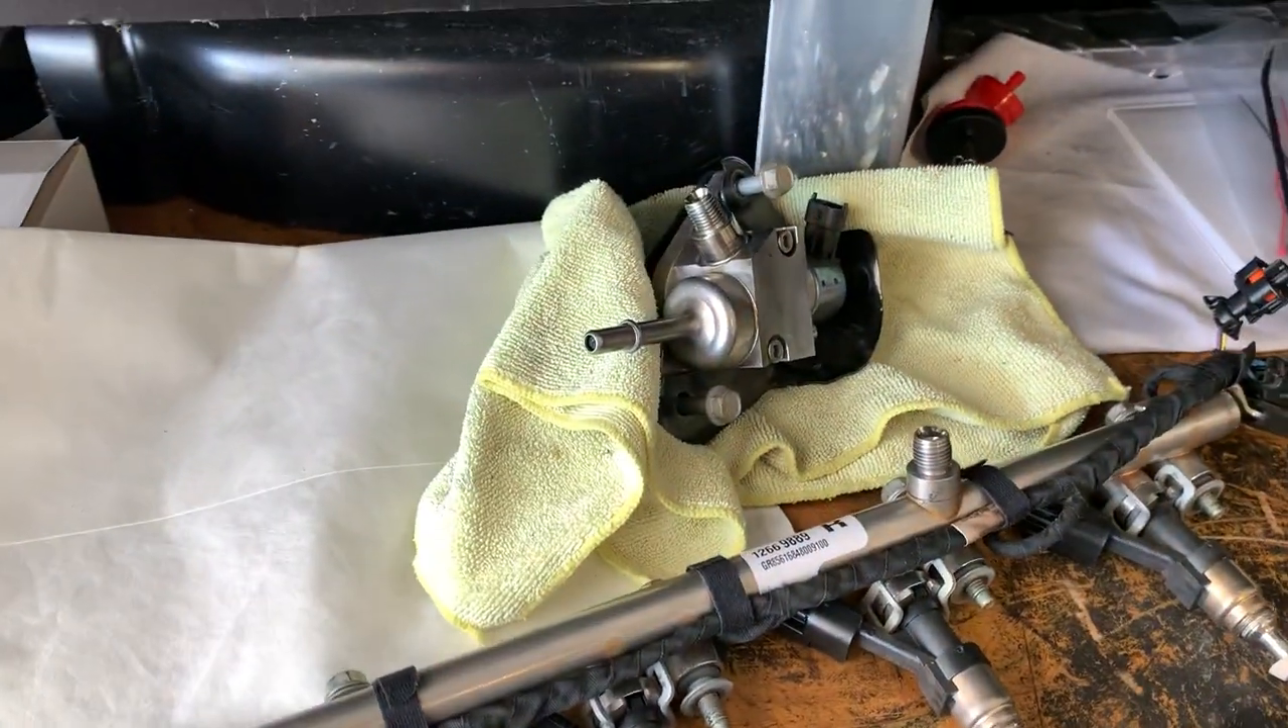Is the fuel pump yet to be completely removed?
No.